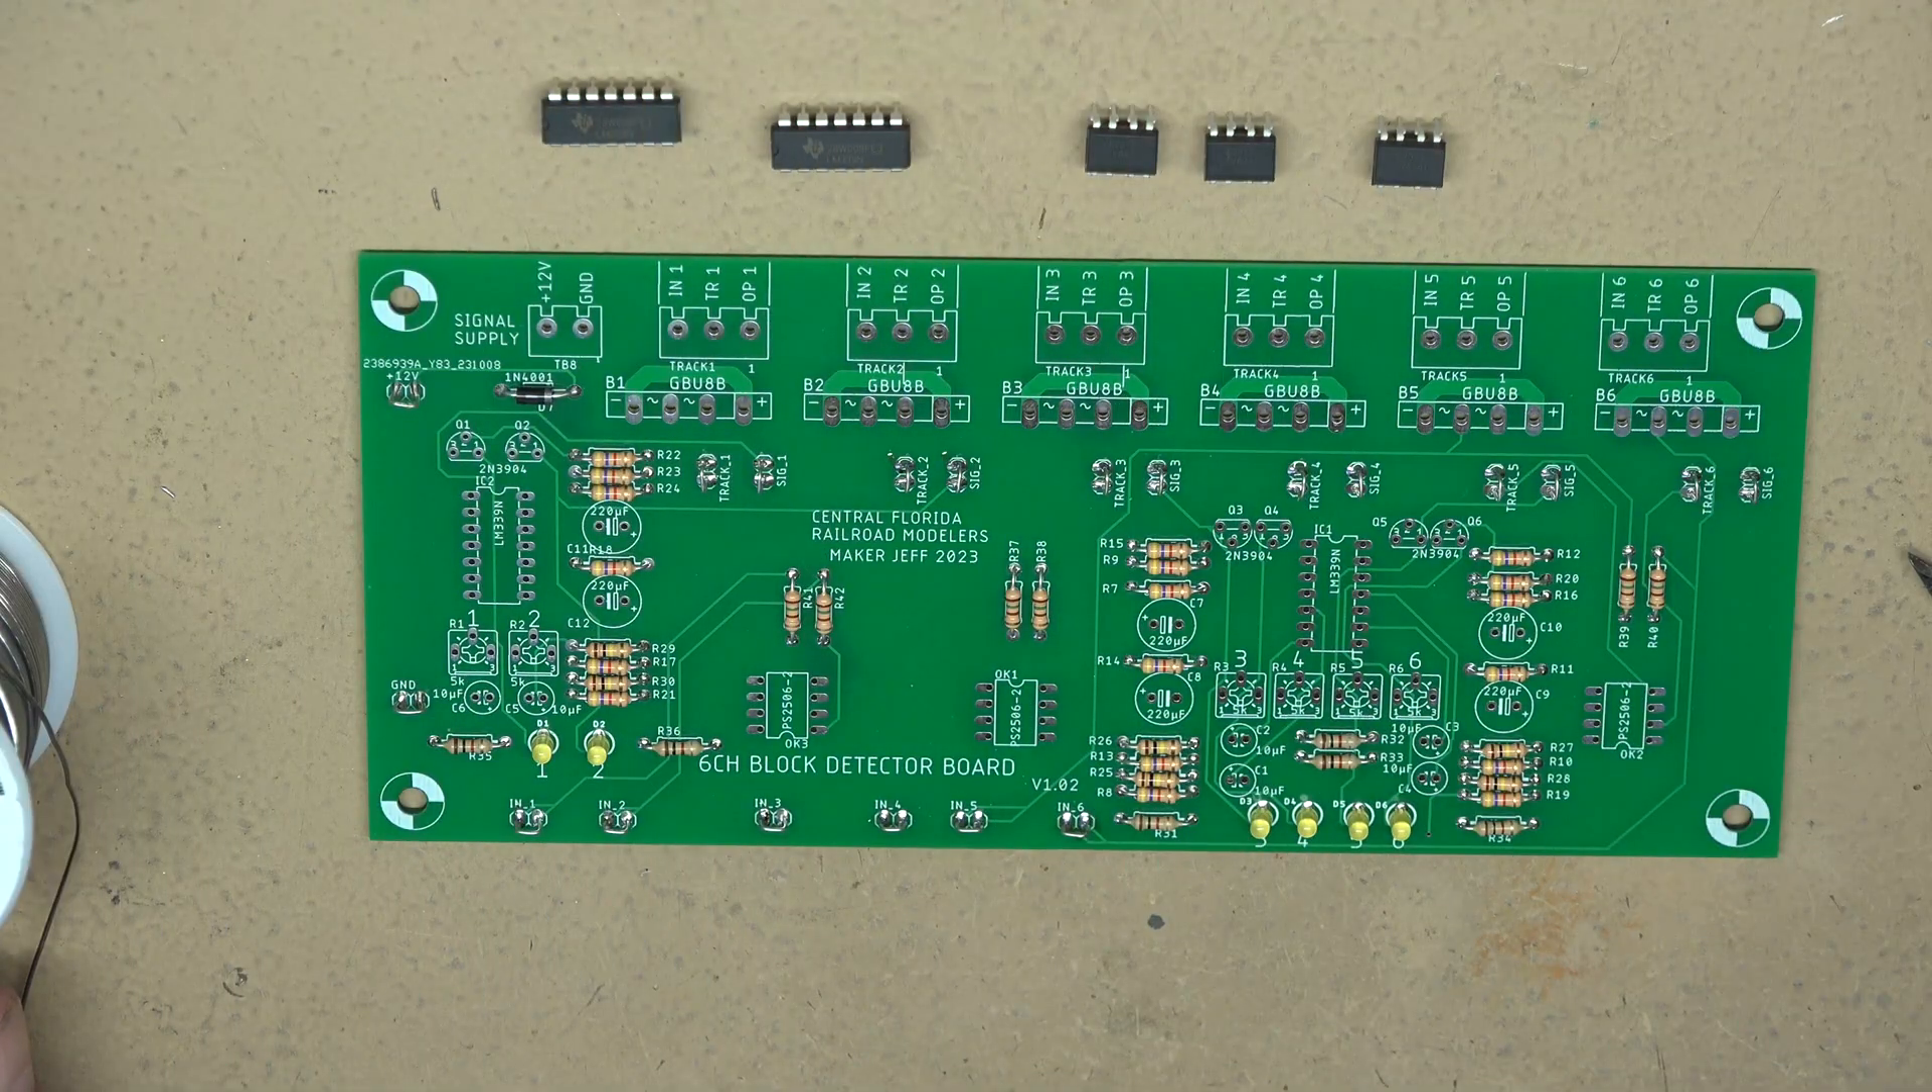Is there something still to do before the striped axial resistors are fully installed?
No.